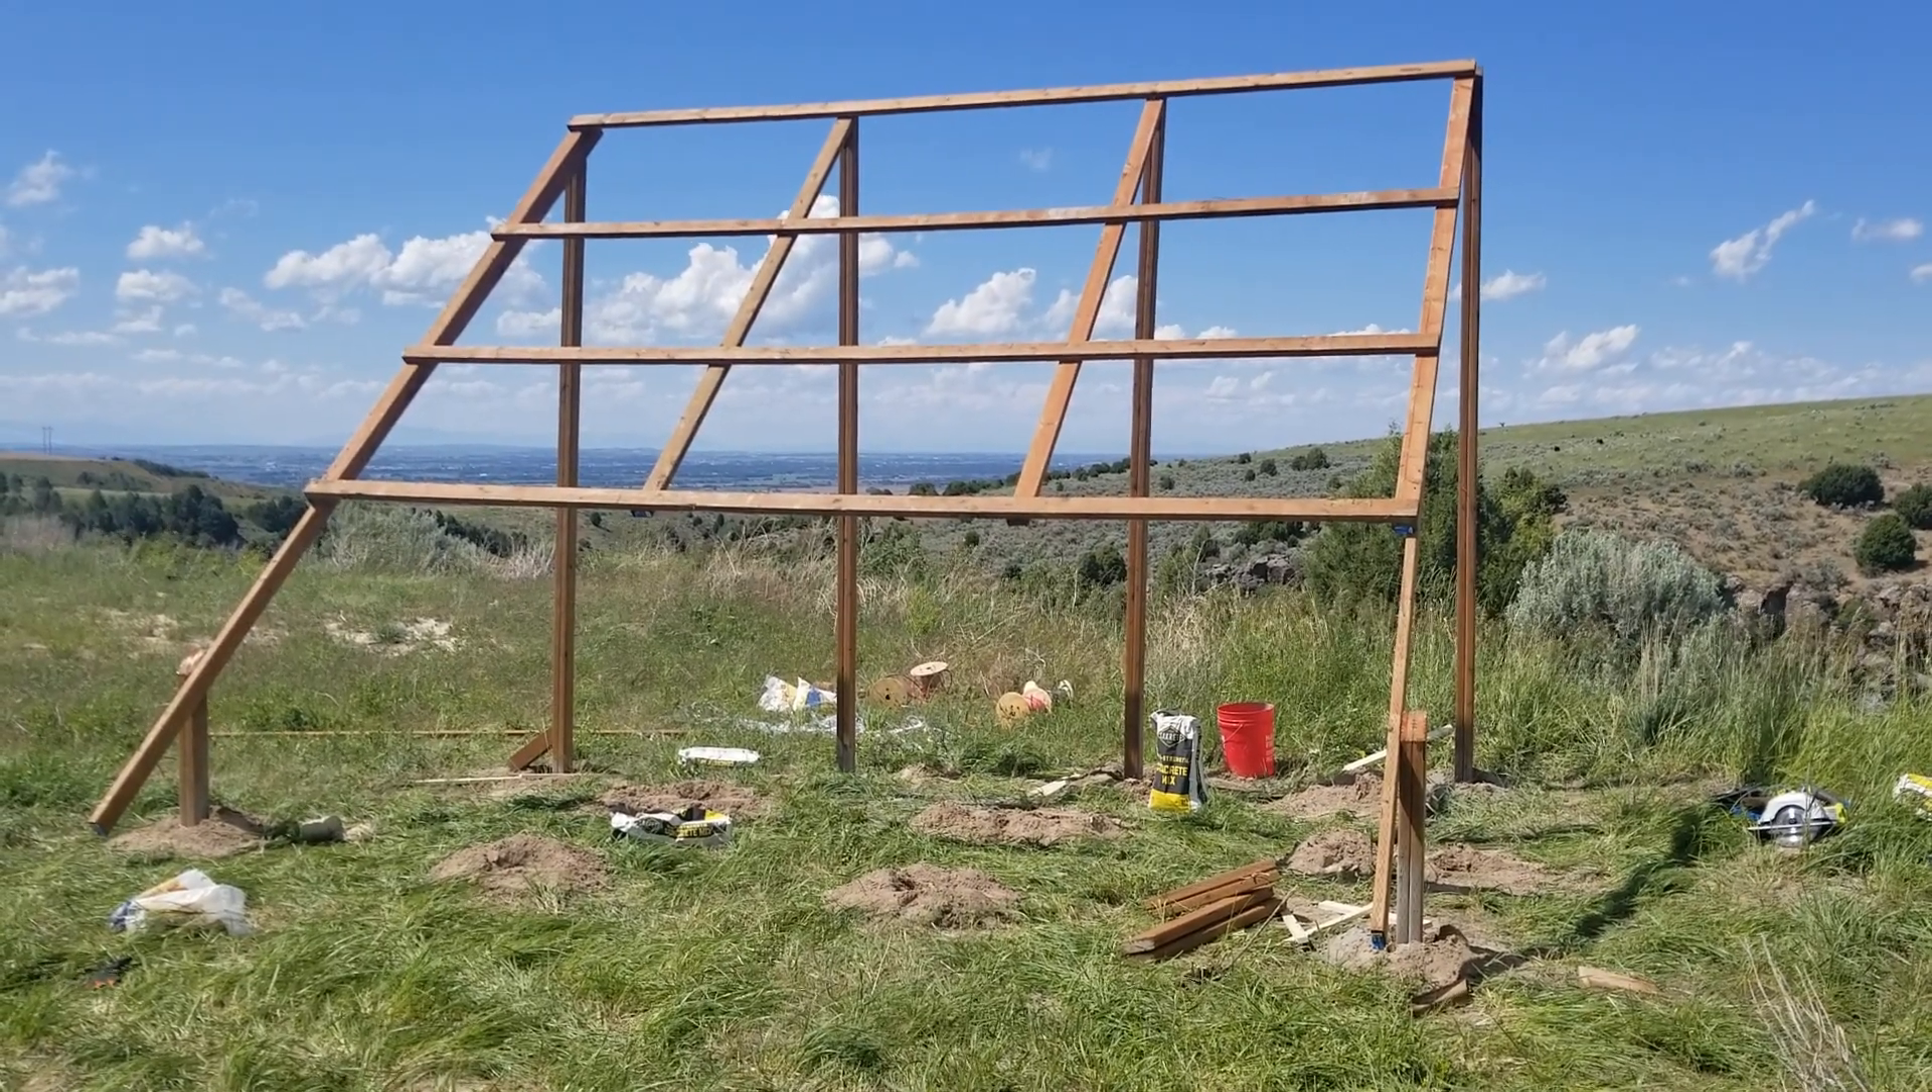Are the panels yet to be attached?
Yes.